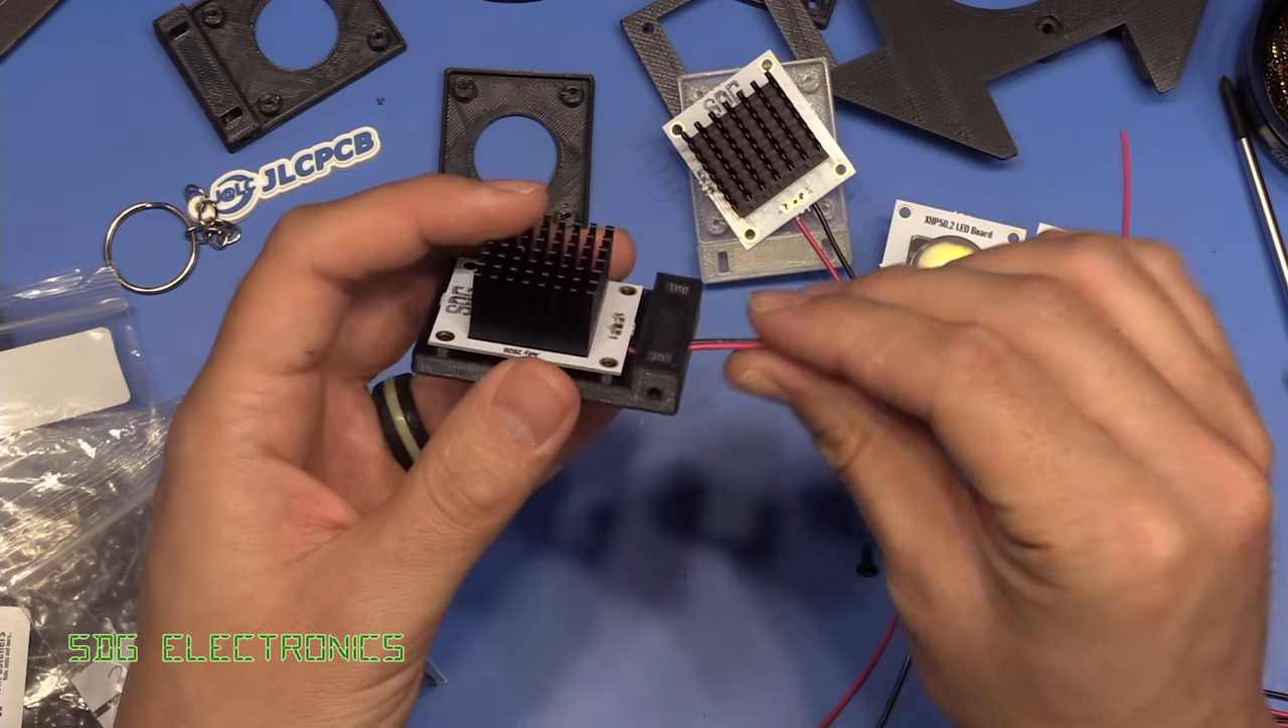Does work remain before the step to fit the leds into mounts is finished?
Yes.